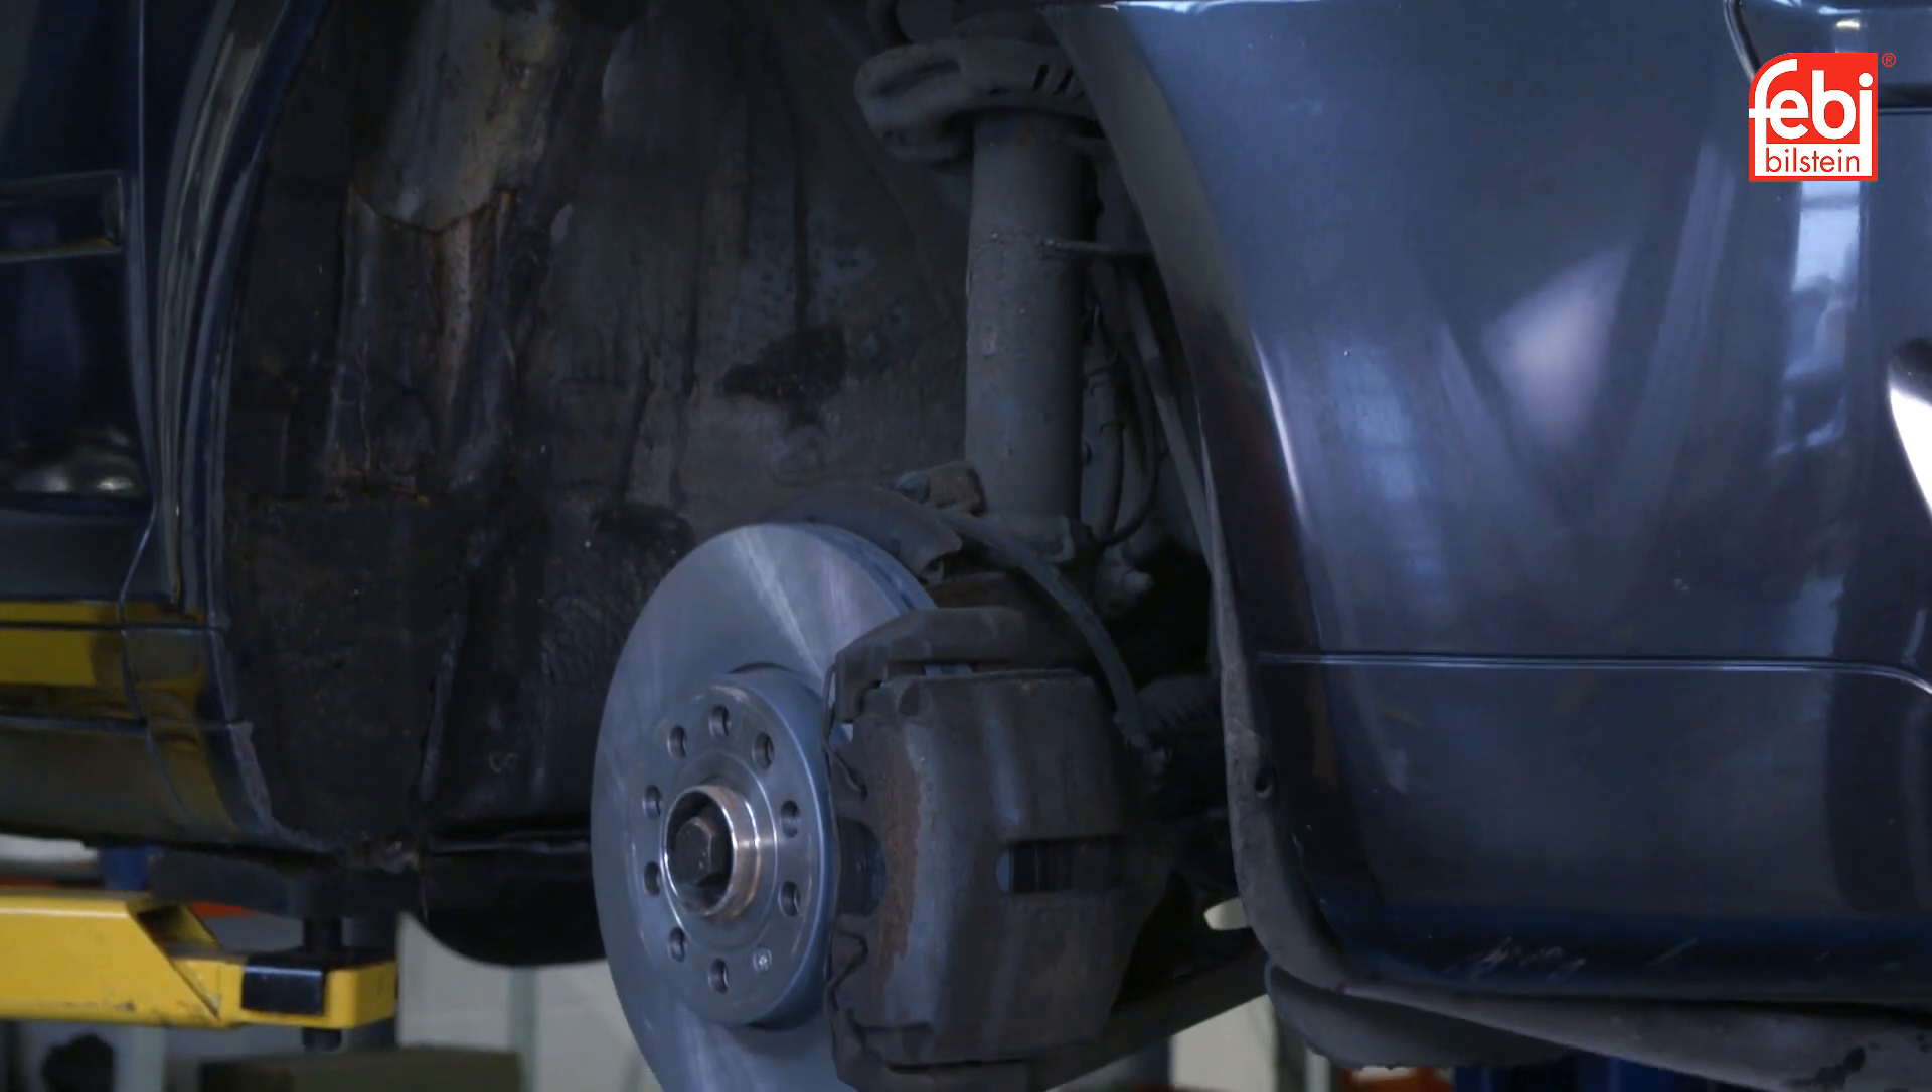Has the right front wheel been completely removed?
Yes.